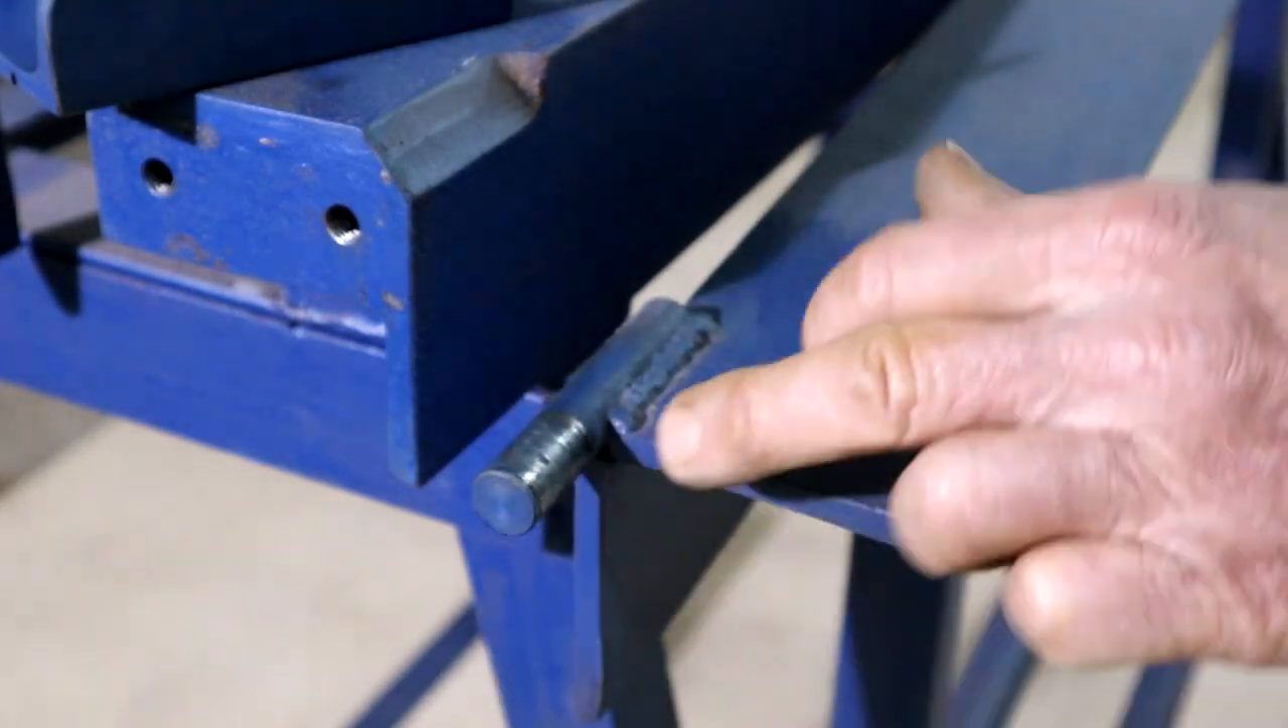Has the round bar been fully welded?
Yes.